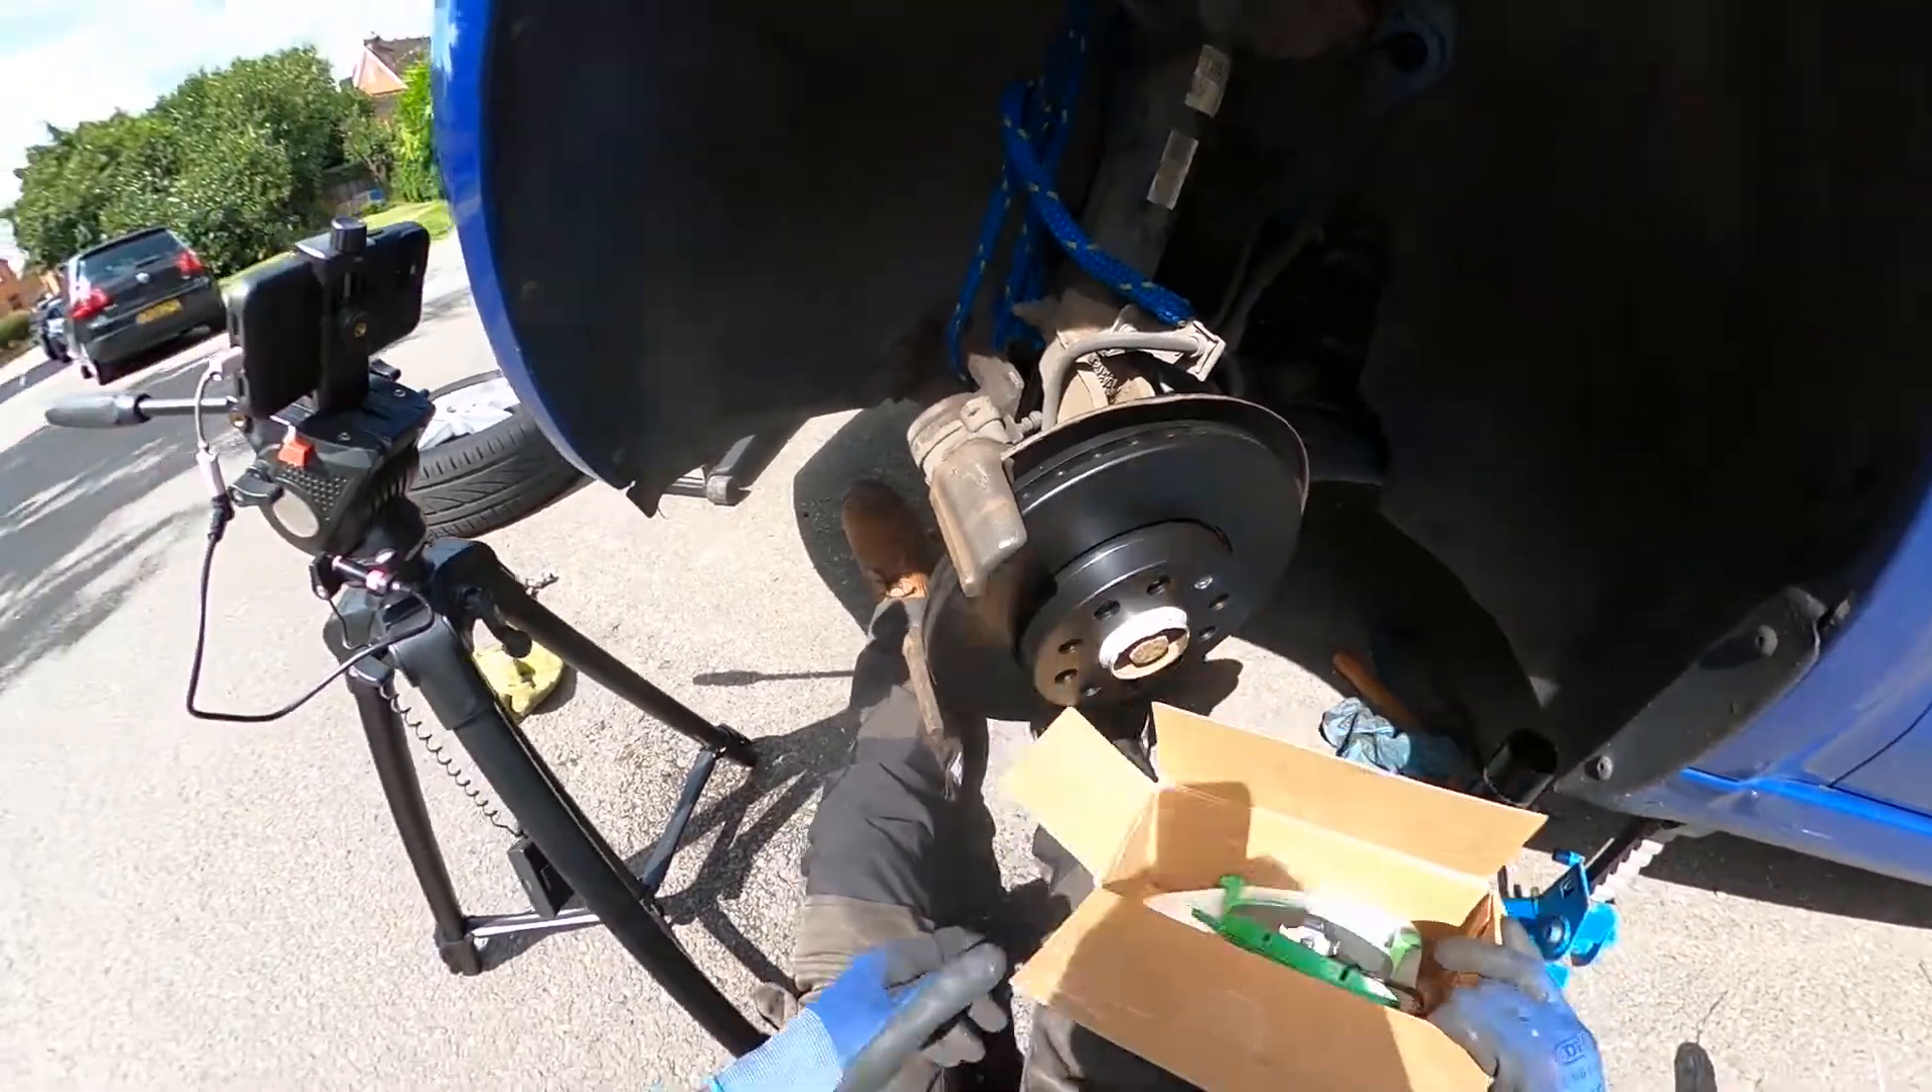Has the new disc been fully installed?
Yes.